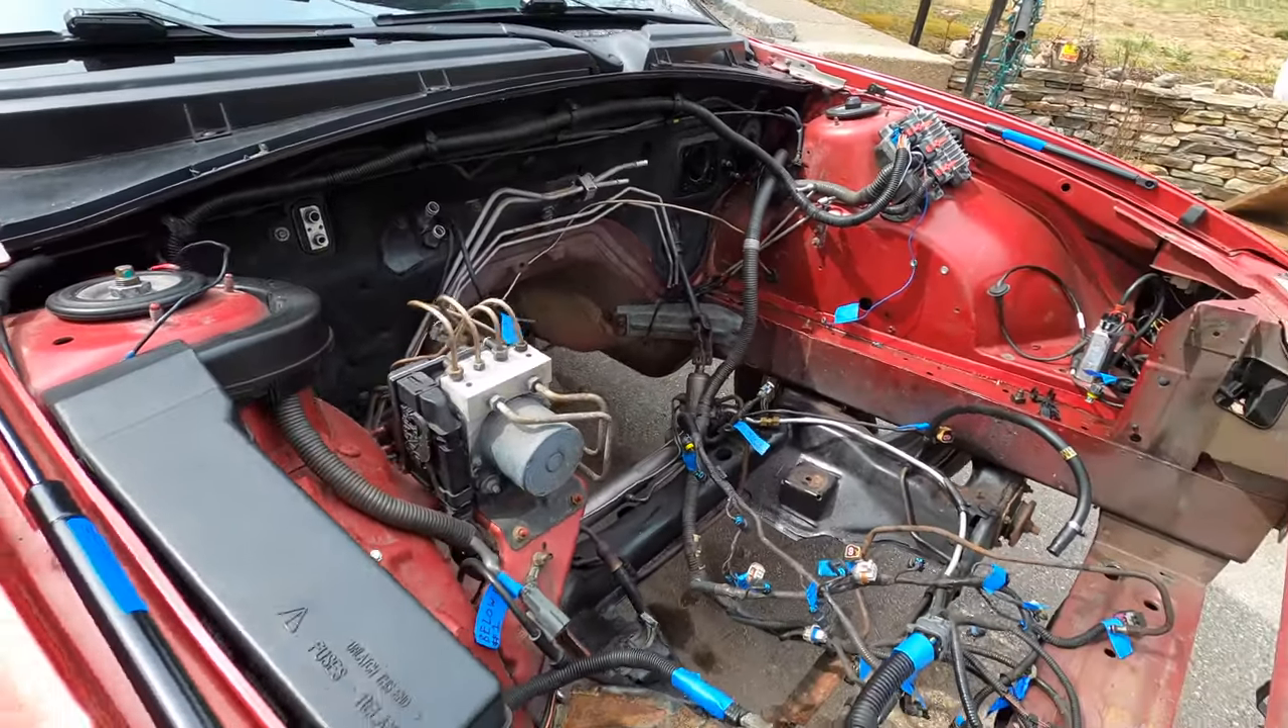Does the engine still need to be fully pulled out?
No.